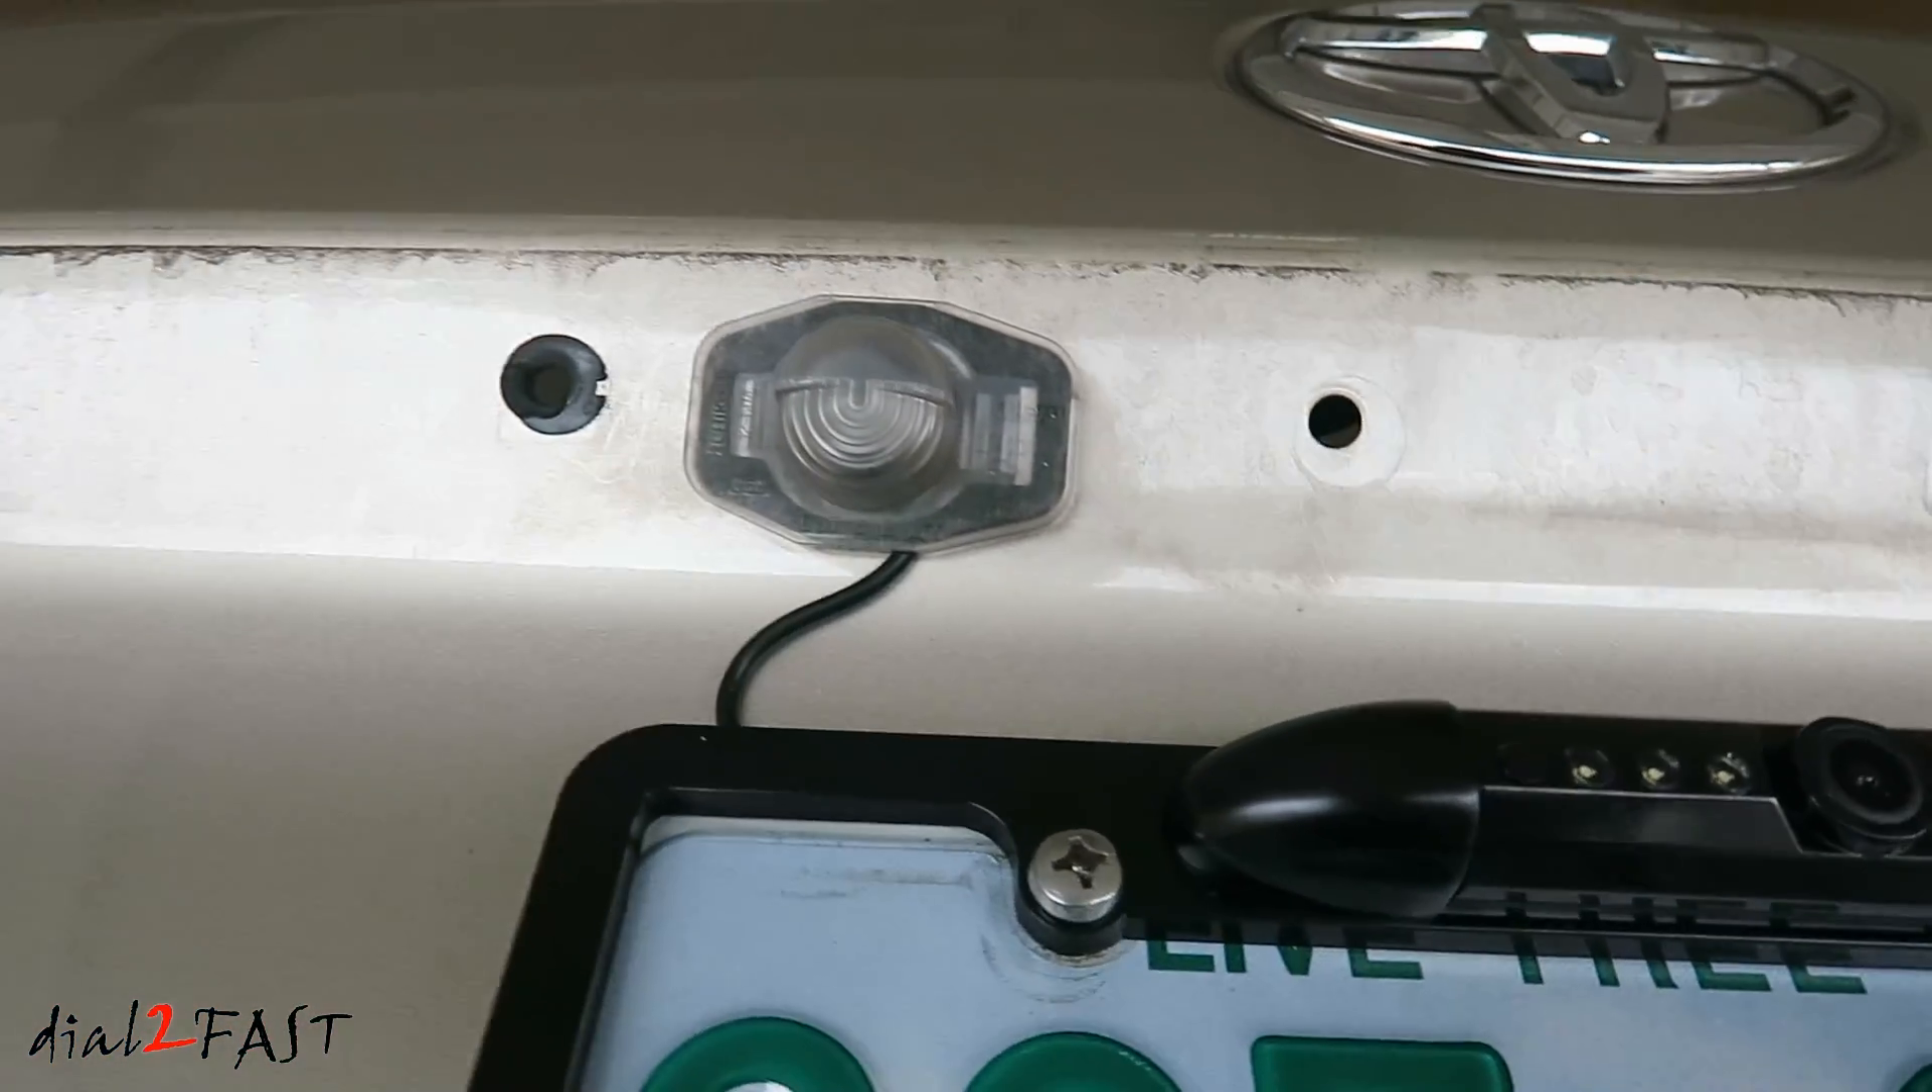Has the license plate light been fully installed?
Yes.